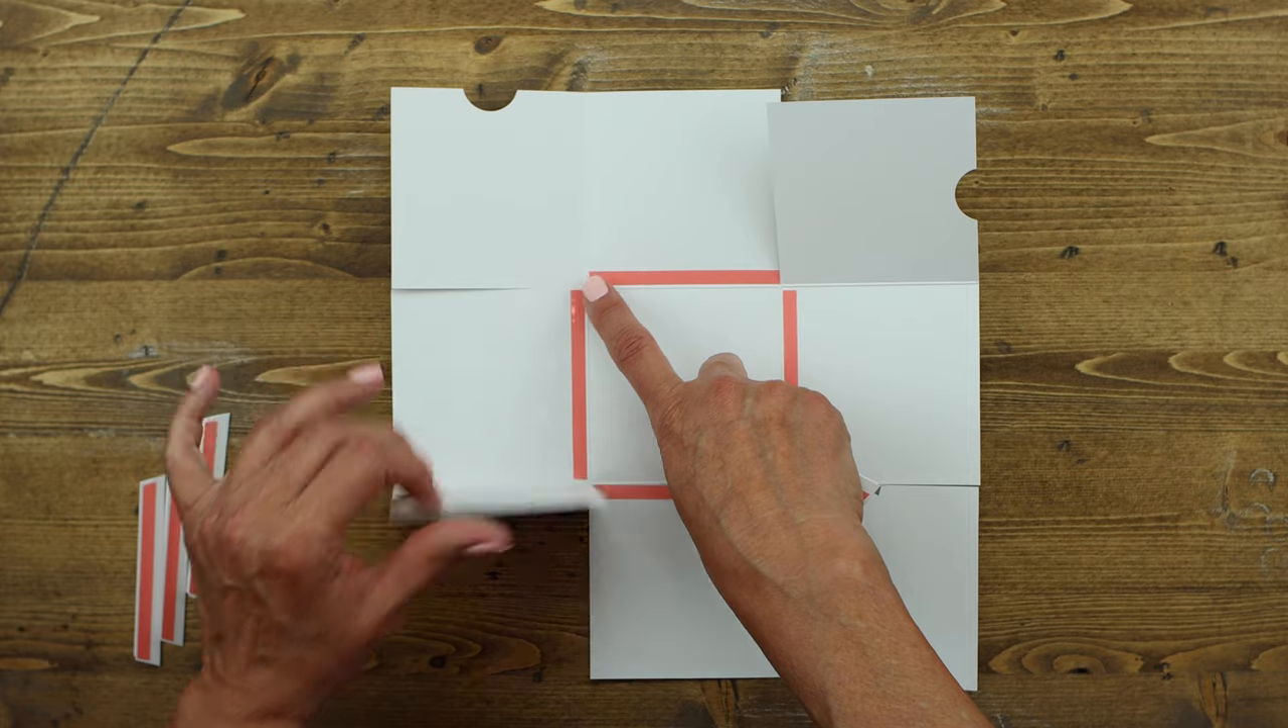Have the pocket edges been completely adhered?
No.